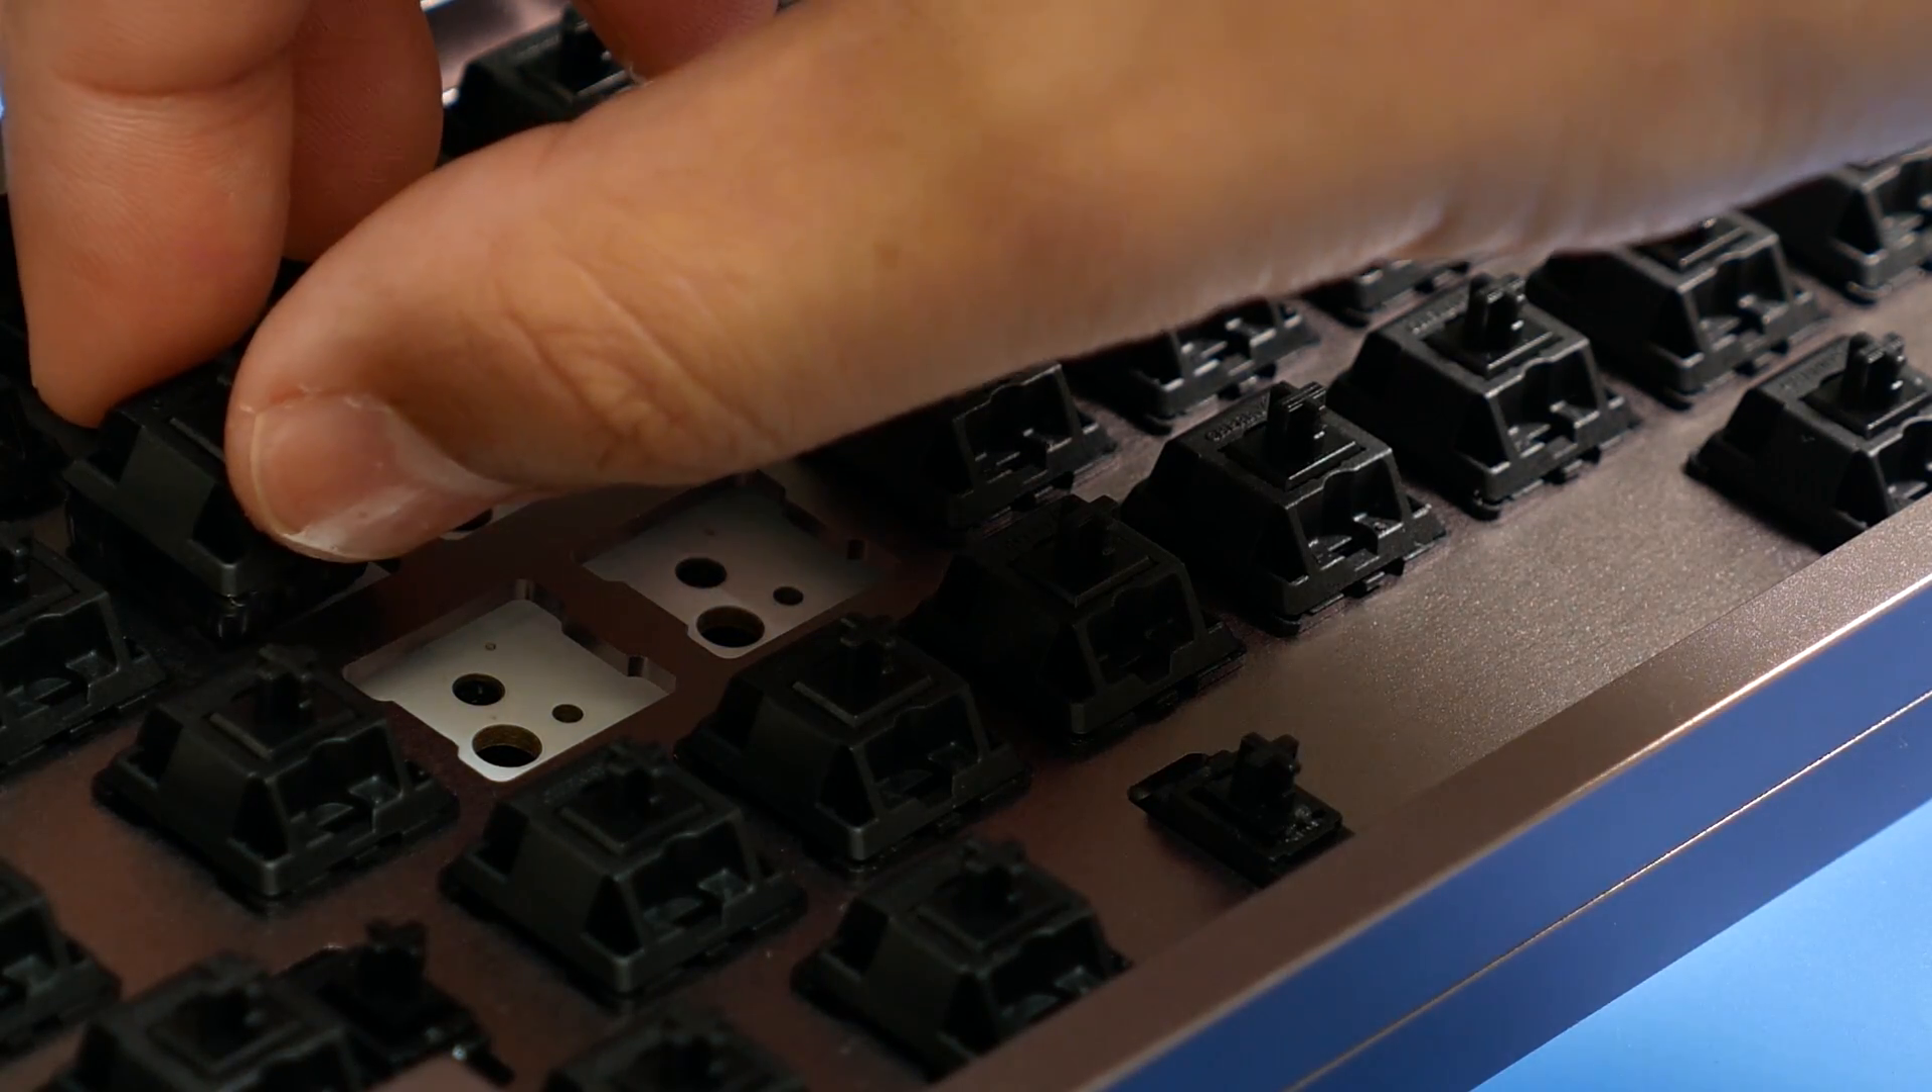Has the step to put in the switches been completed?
No.